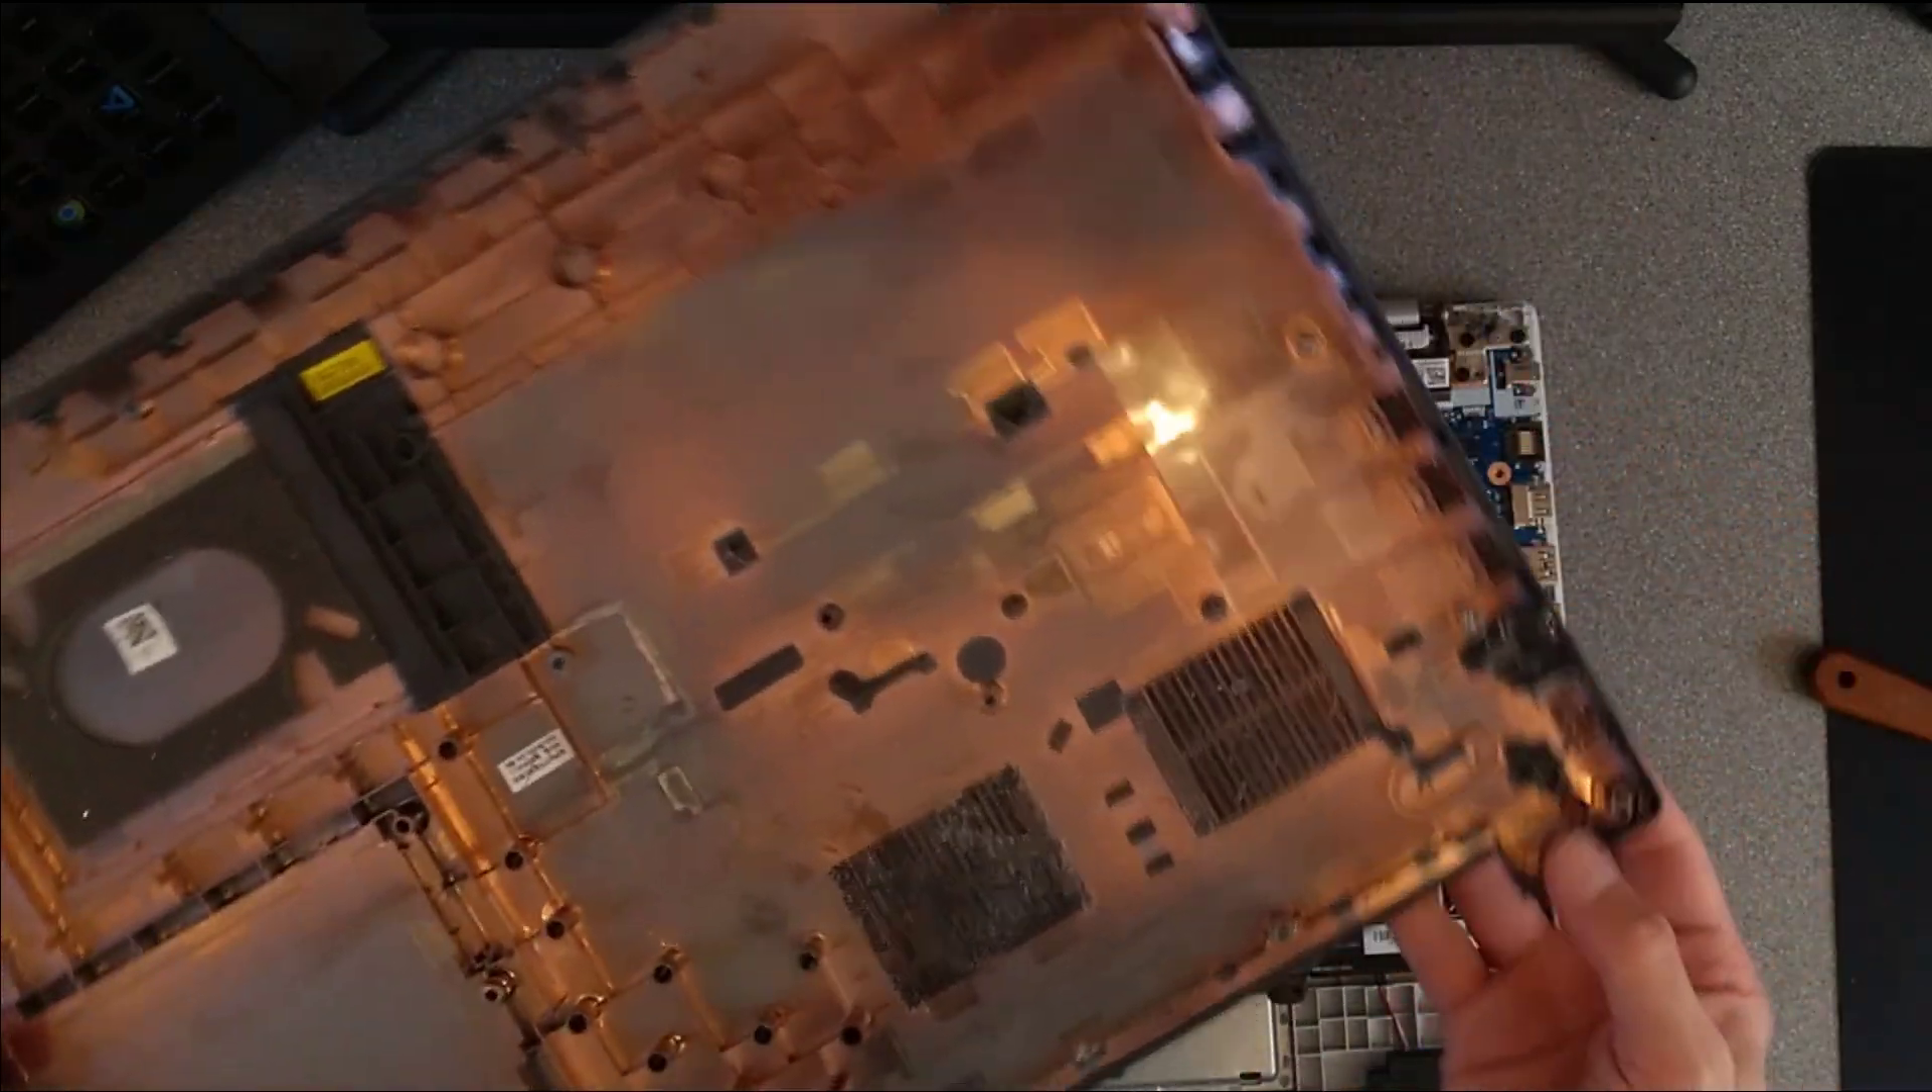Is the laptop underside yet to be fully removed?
No.